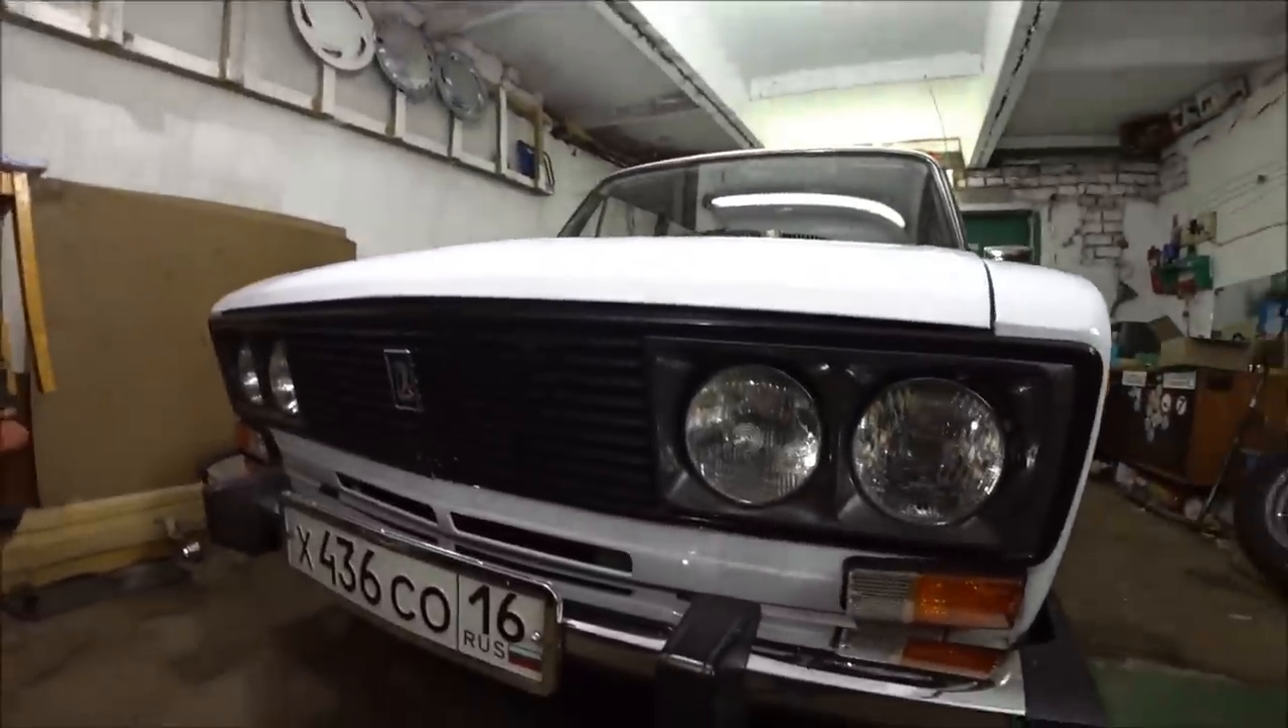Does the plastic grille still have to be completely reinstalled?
No.